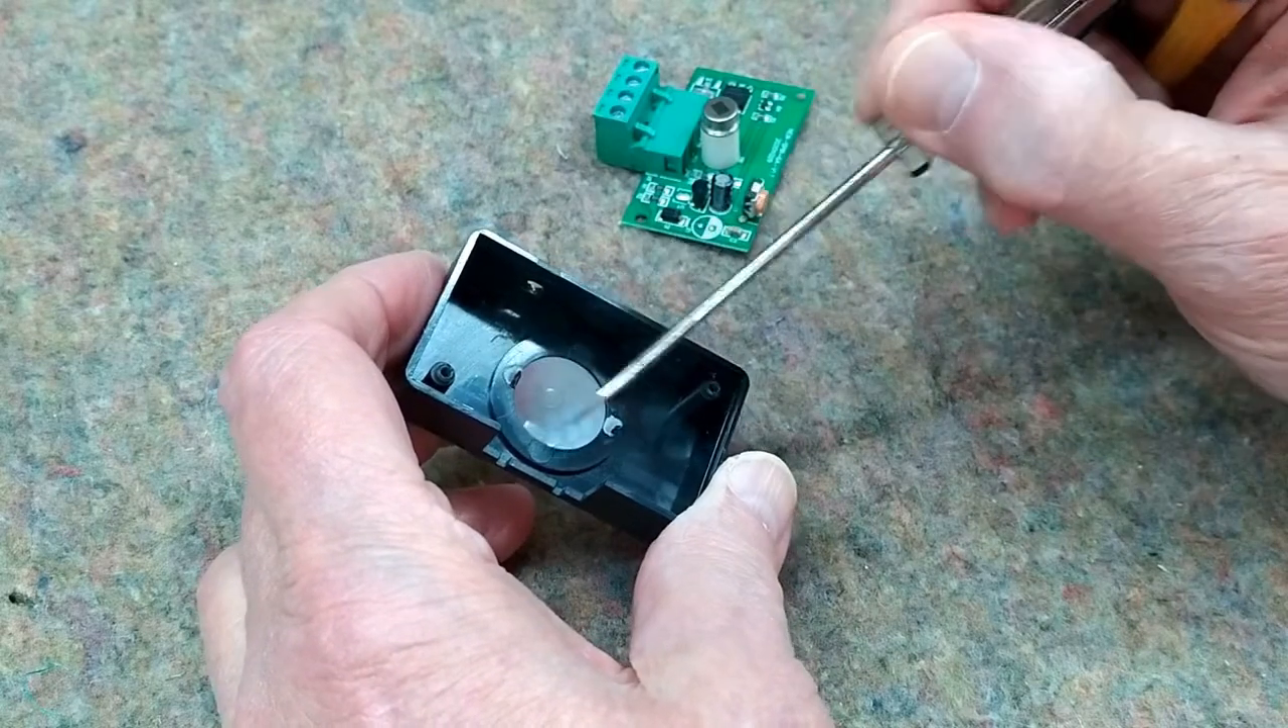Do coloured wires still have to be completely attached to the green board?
Yes.